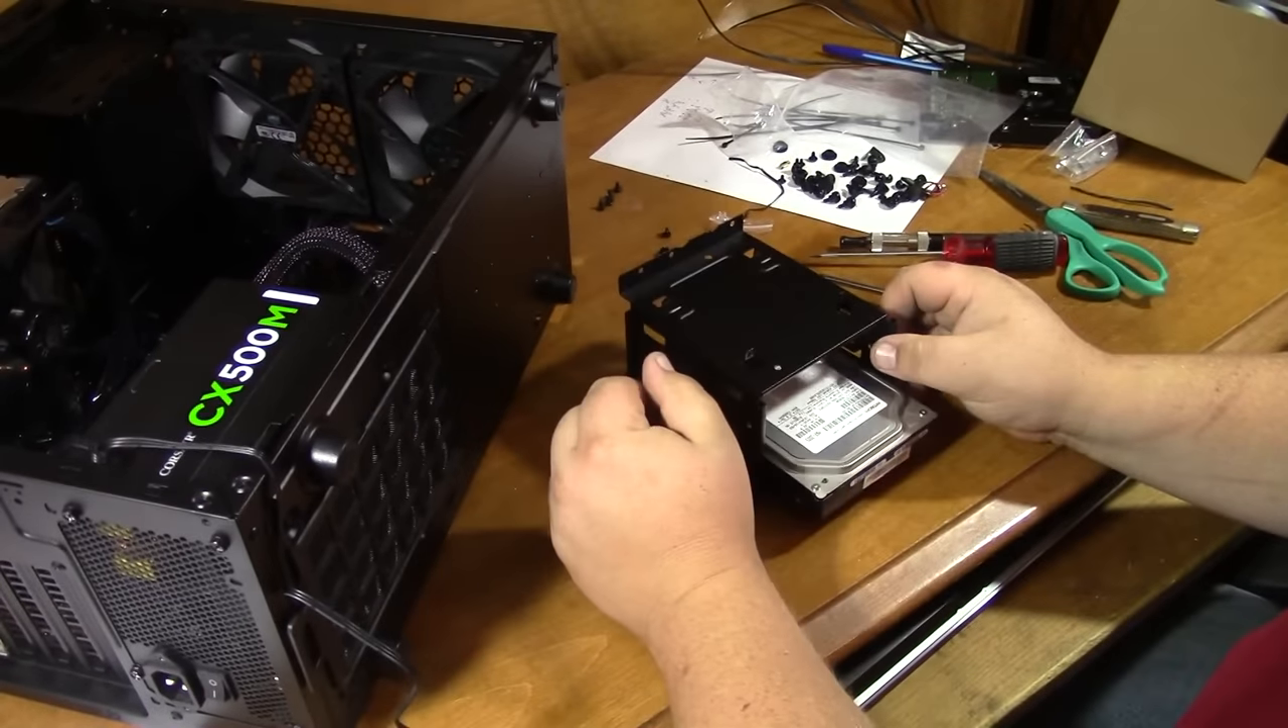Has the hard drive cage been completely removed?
Yes.